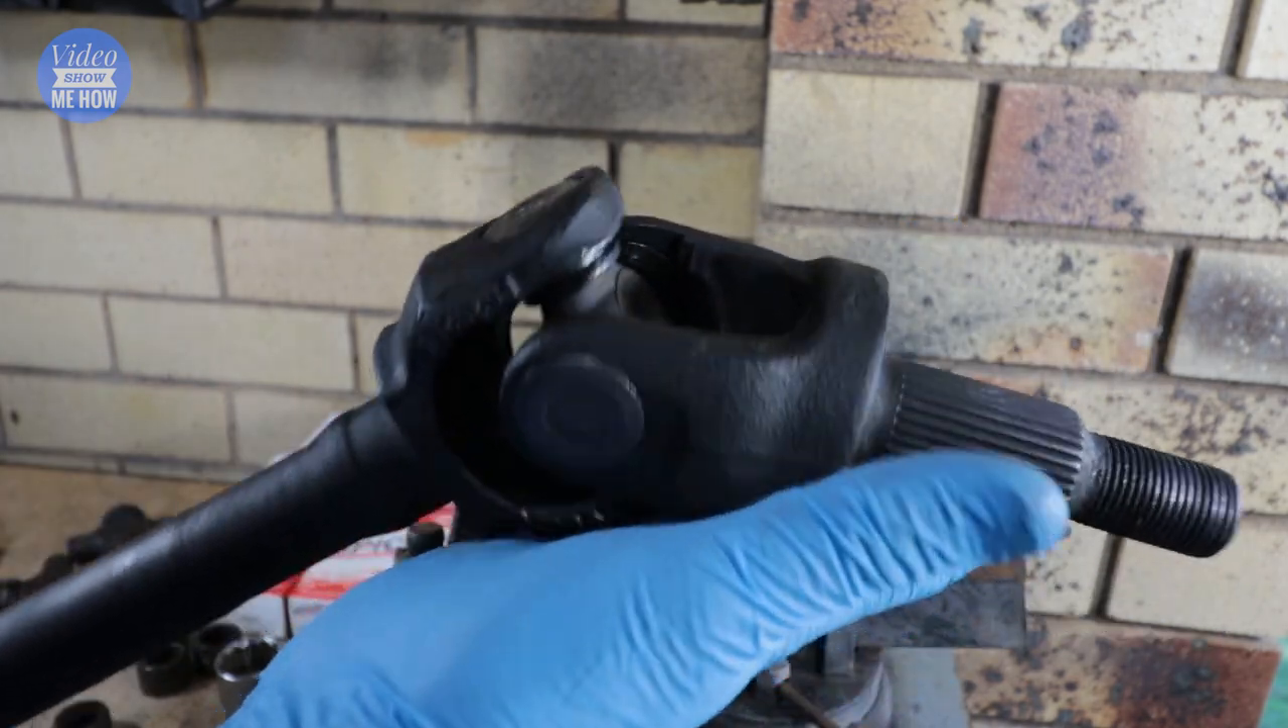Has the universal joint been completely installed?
Yes.